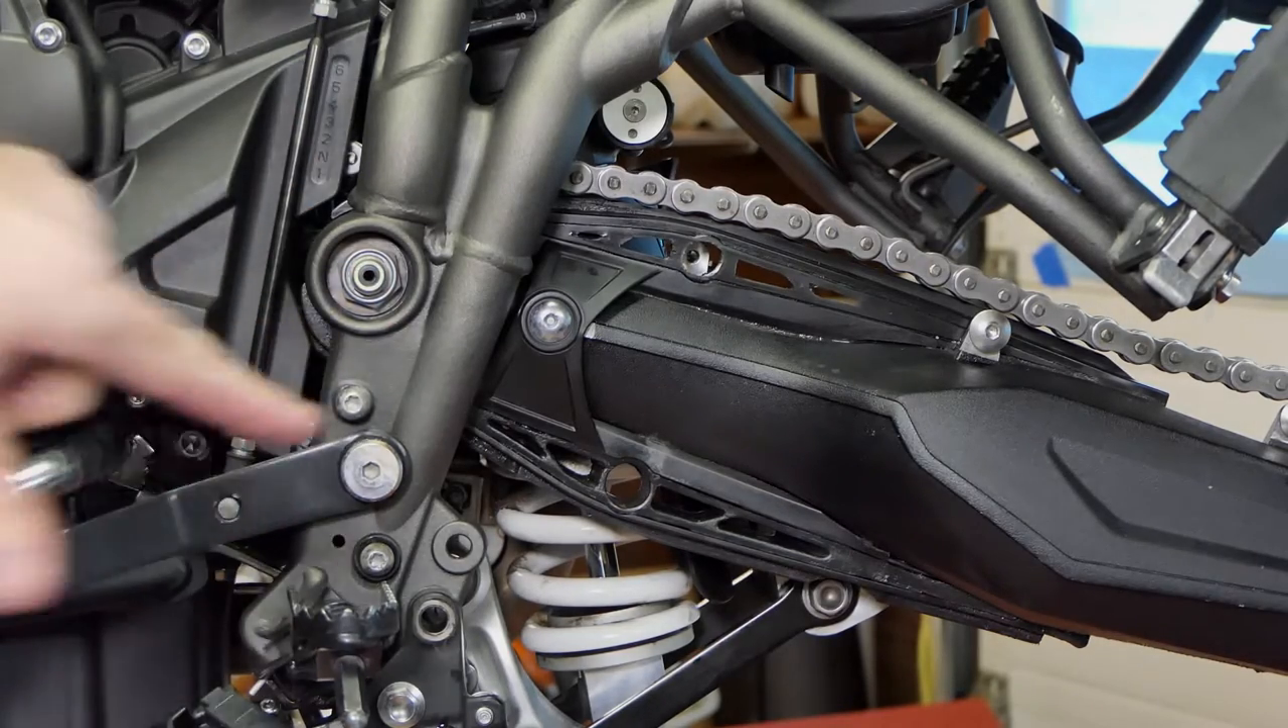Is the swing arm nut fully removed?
No.